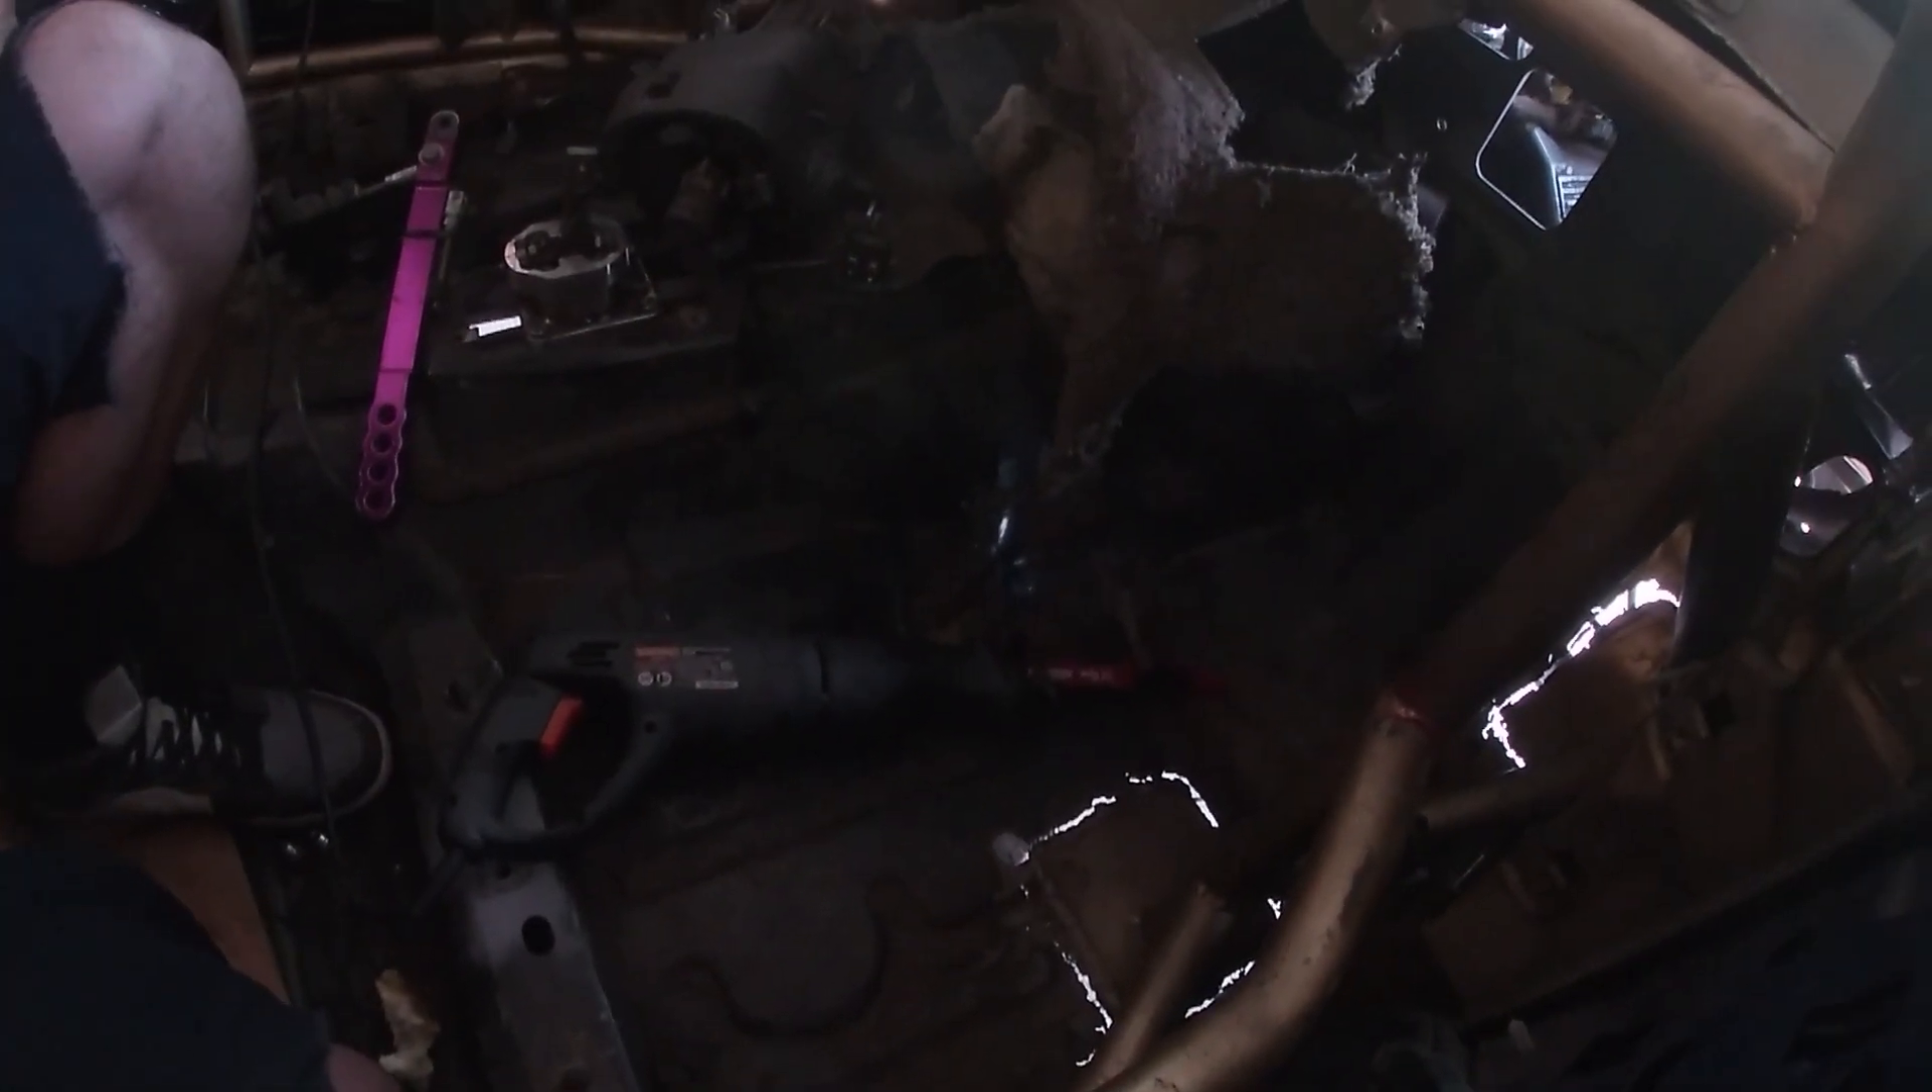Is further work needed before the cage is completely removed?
Yes.